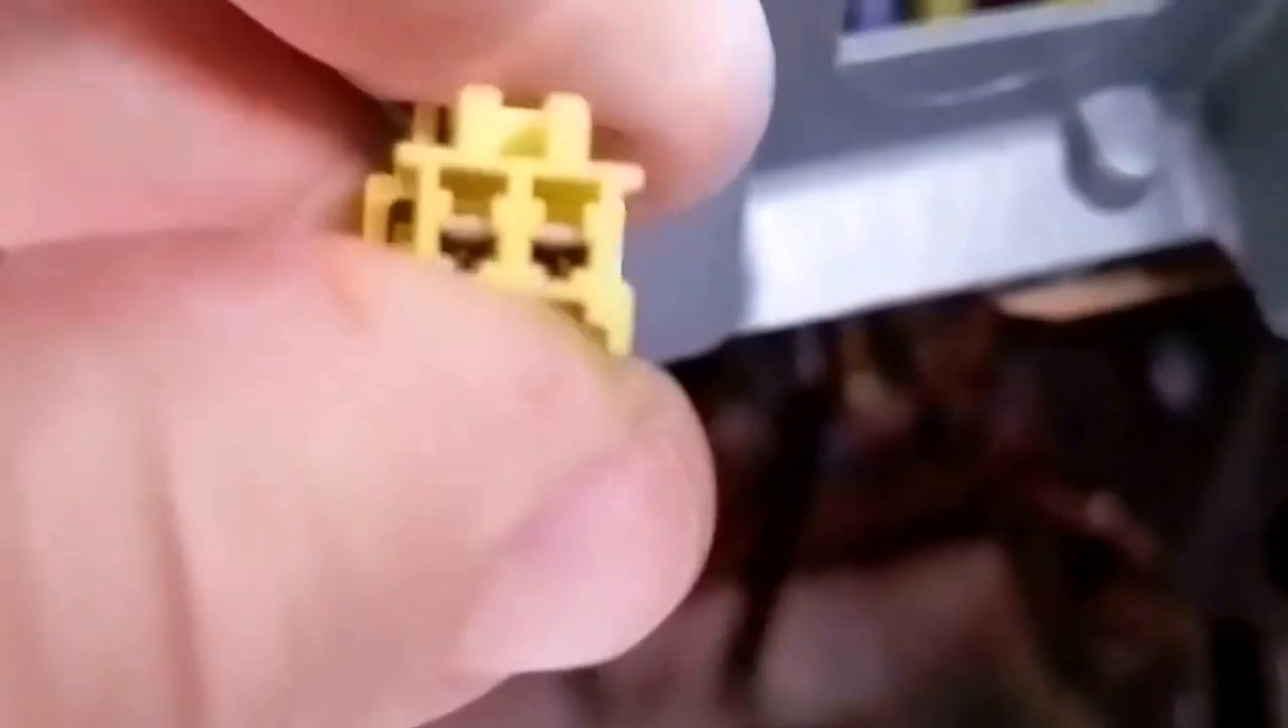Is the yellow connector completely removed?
Yes.